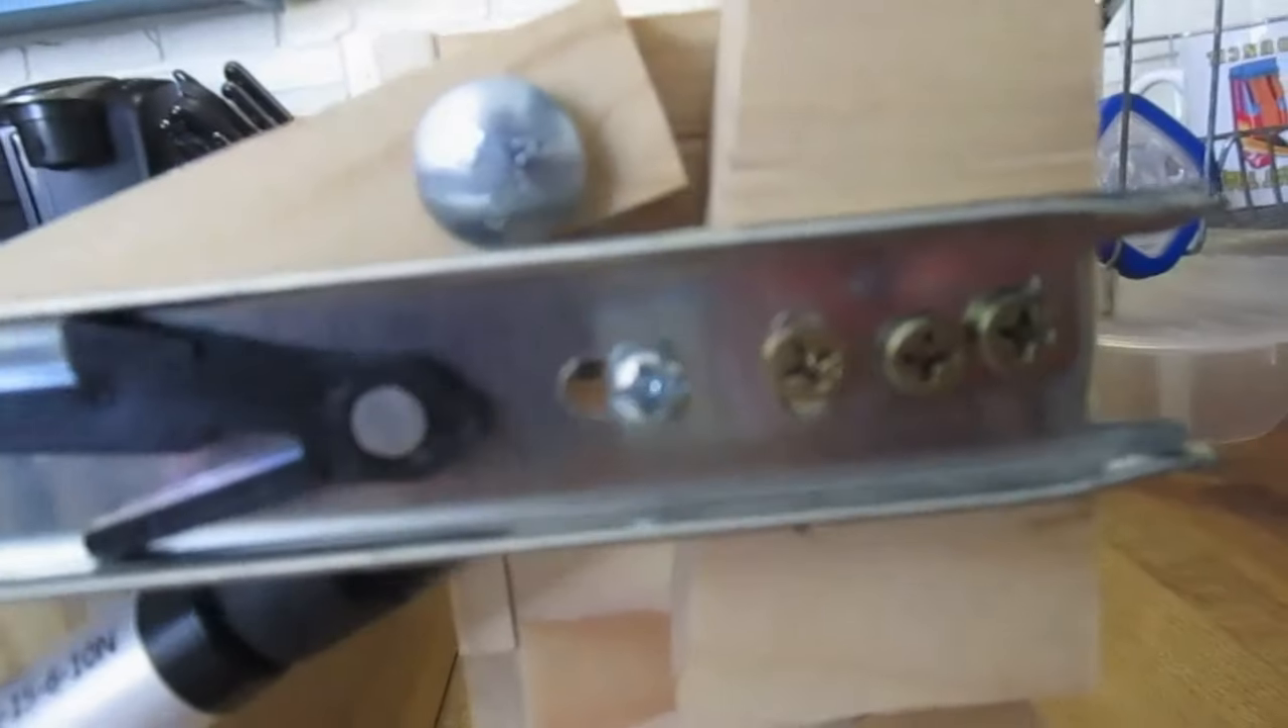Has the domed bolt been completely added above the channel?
Yes.